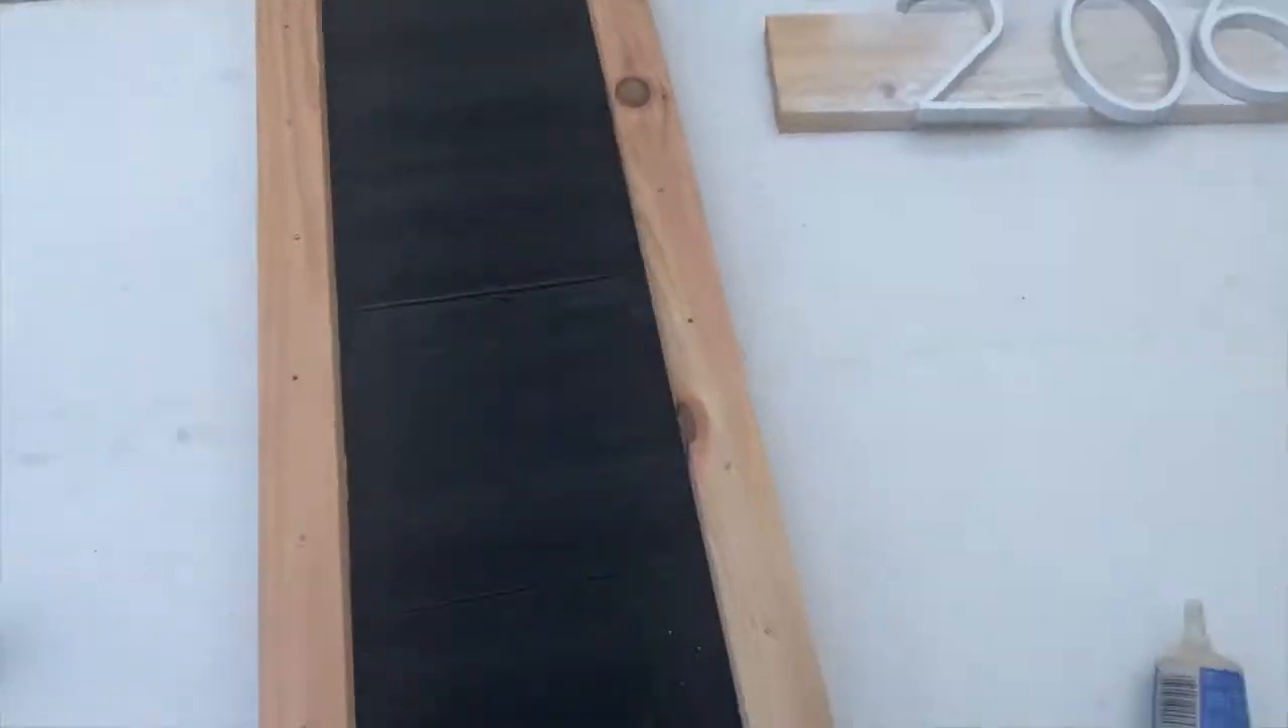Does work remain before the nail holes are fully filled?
Yes.